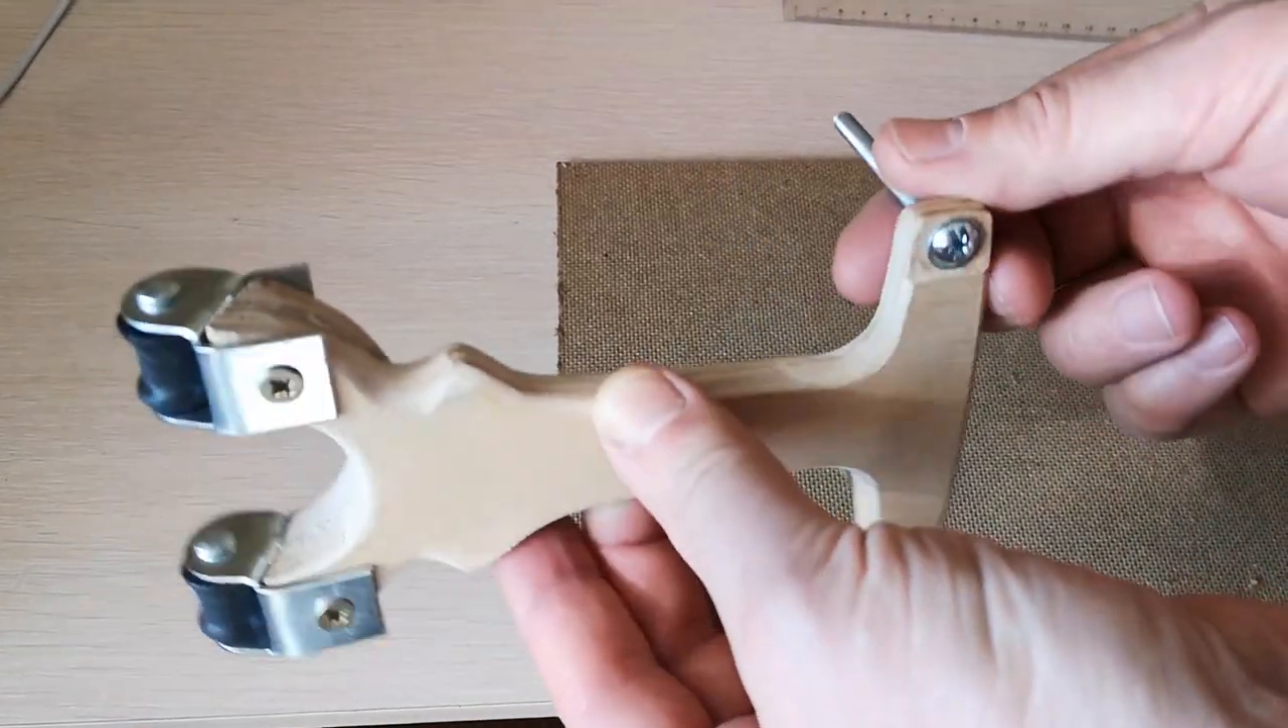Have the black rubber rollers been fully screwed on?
Yes.